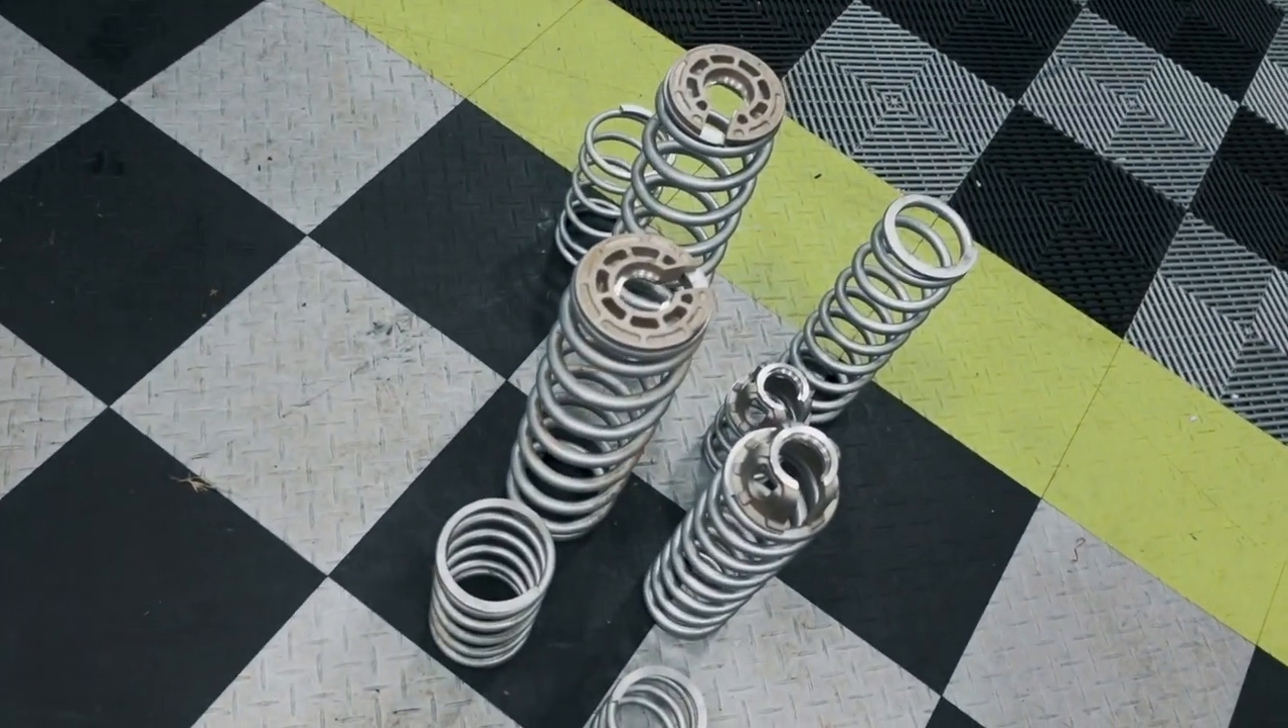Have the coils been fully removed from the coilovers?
Yes.